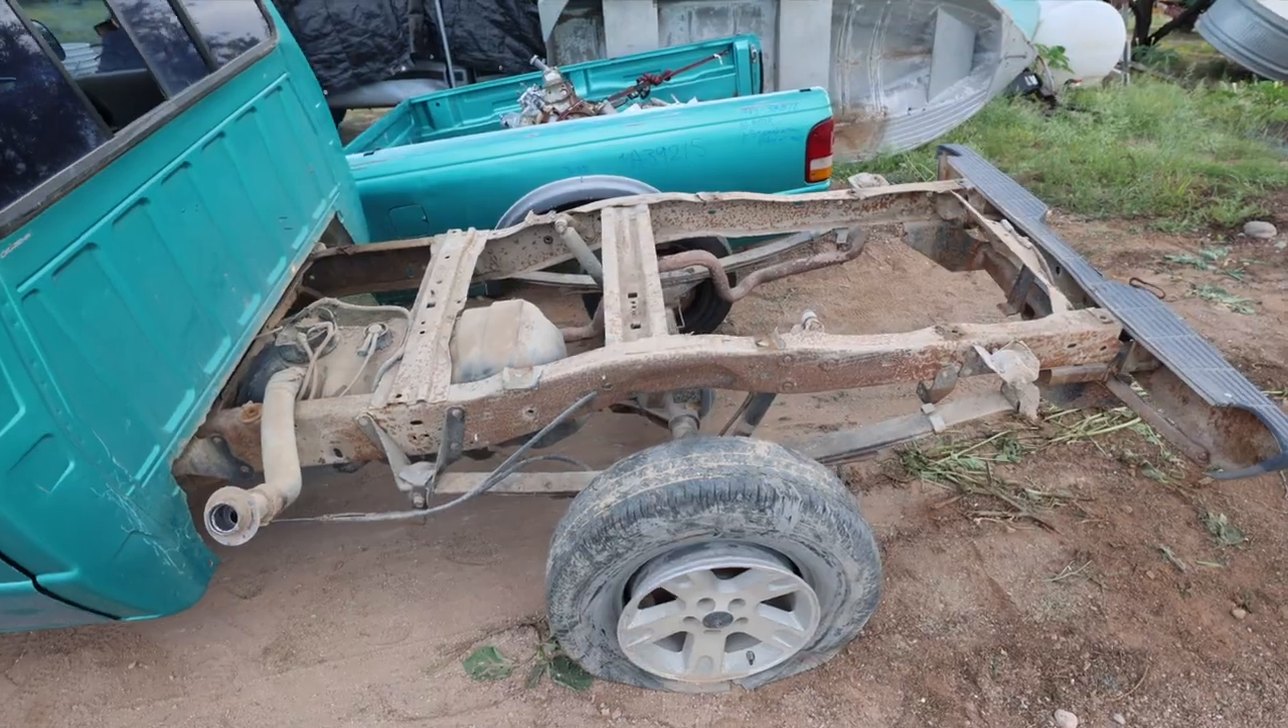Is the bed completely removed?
Yes.